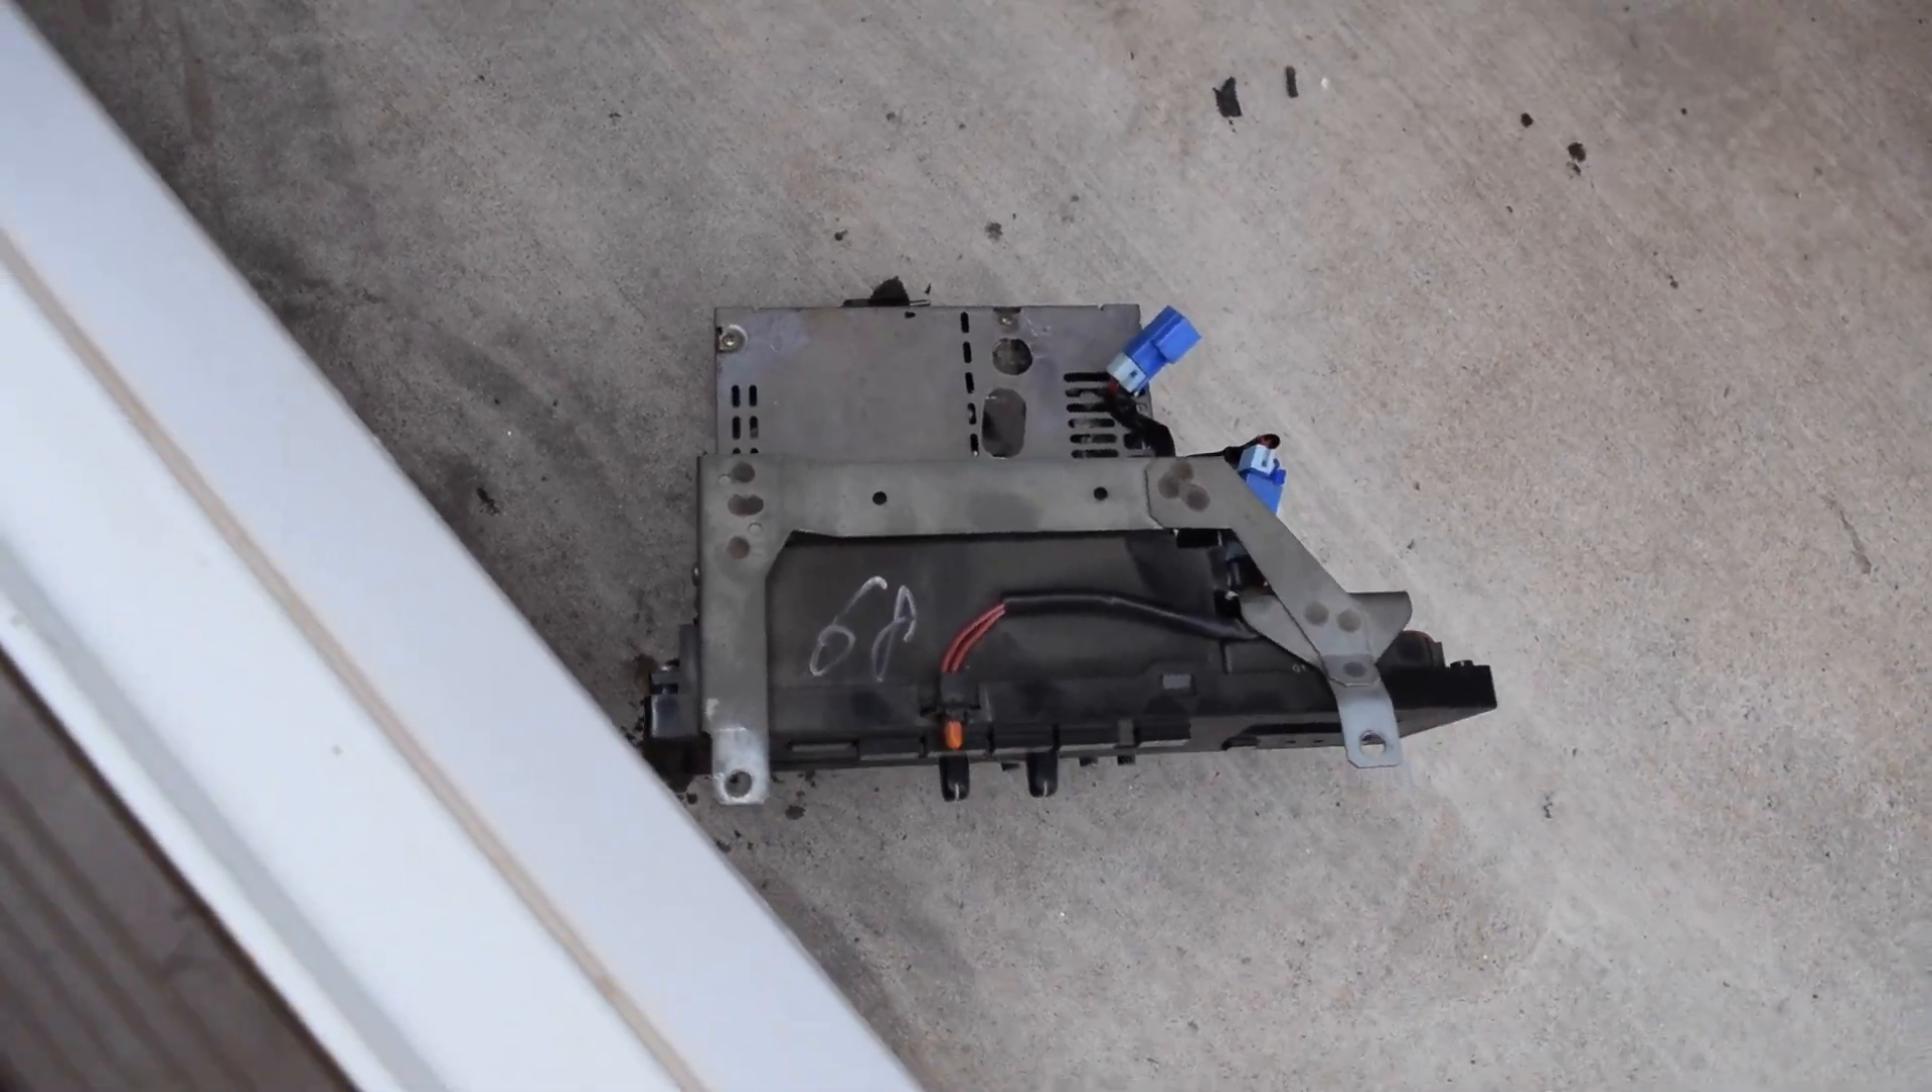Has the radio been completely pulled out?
Yes.